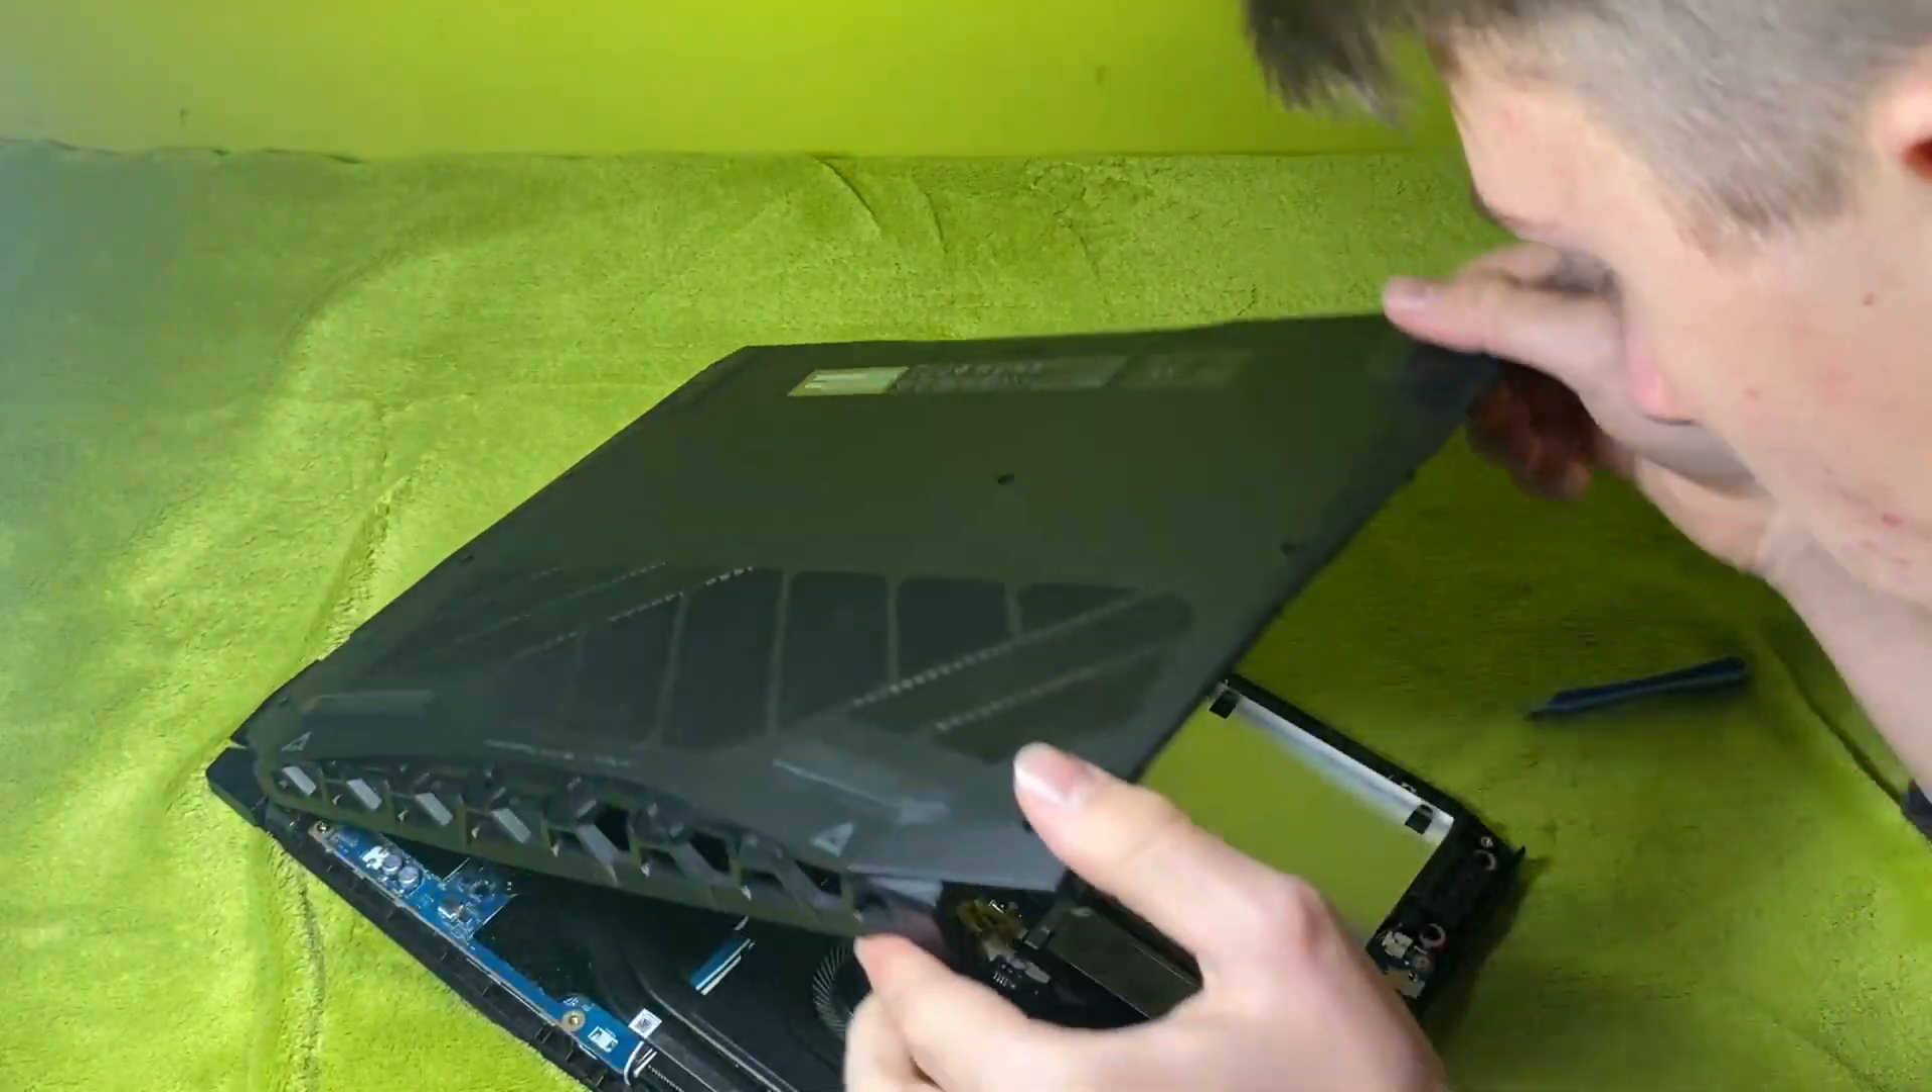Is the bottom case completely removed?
No.